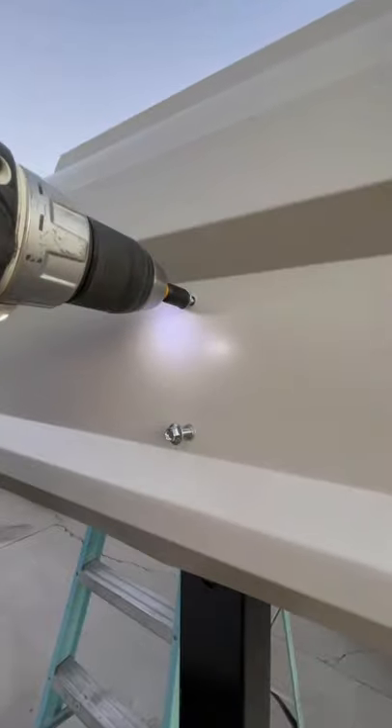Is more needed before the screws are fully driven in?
Yes.